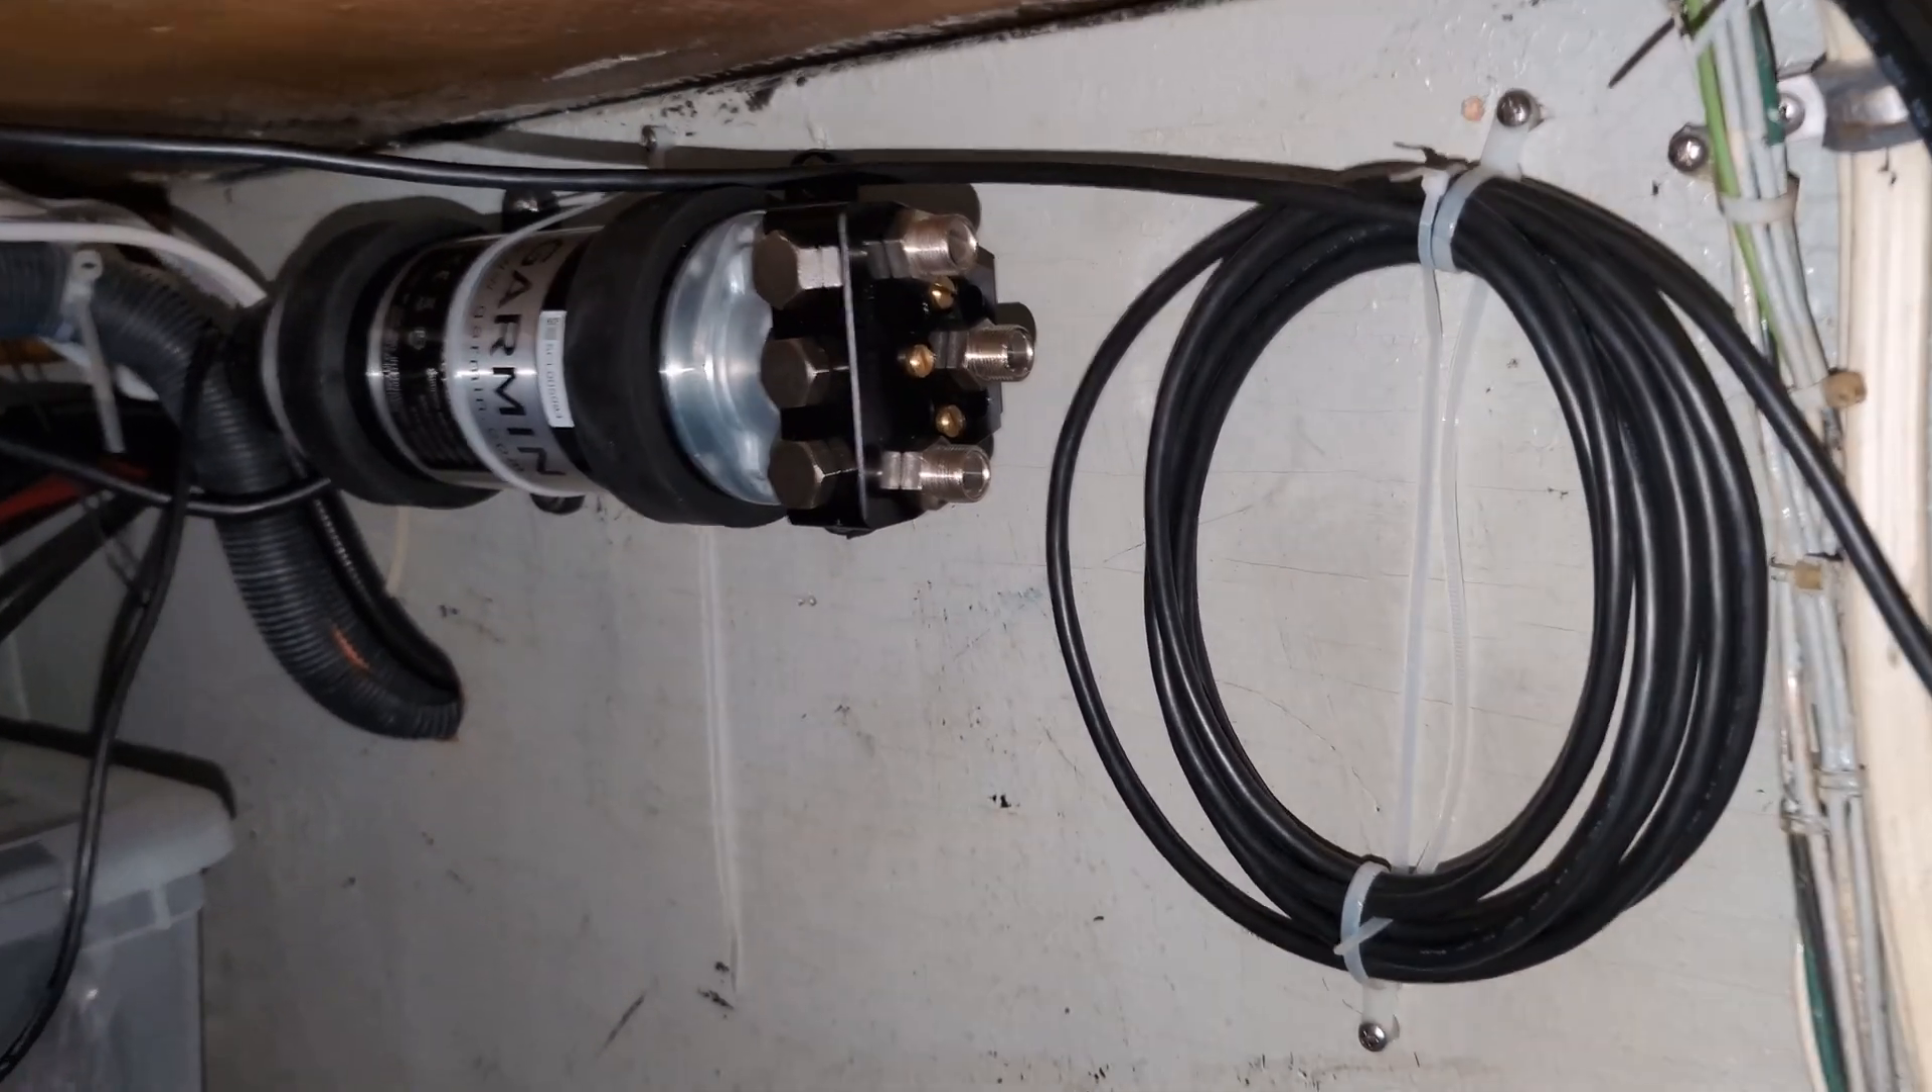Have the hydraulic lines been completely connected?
No.